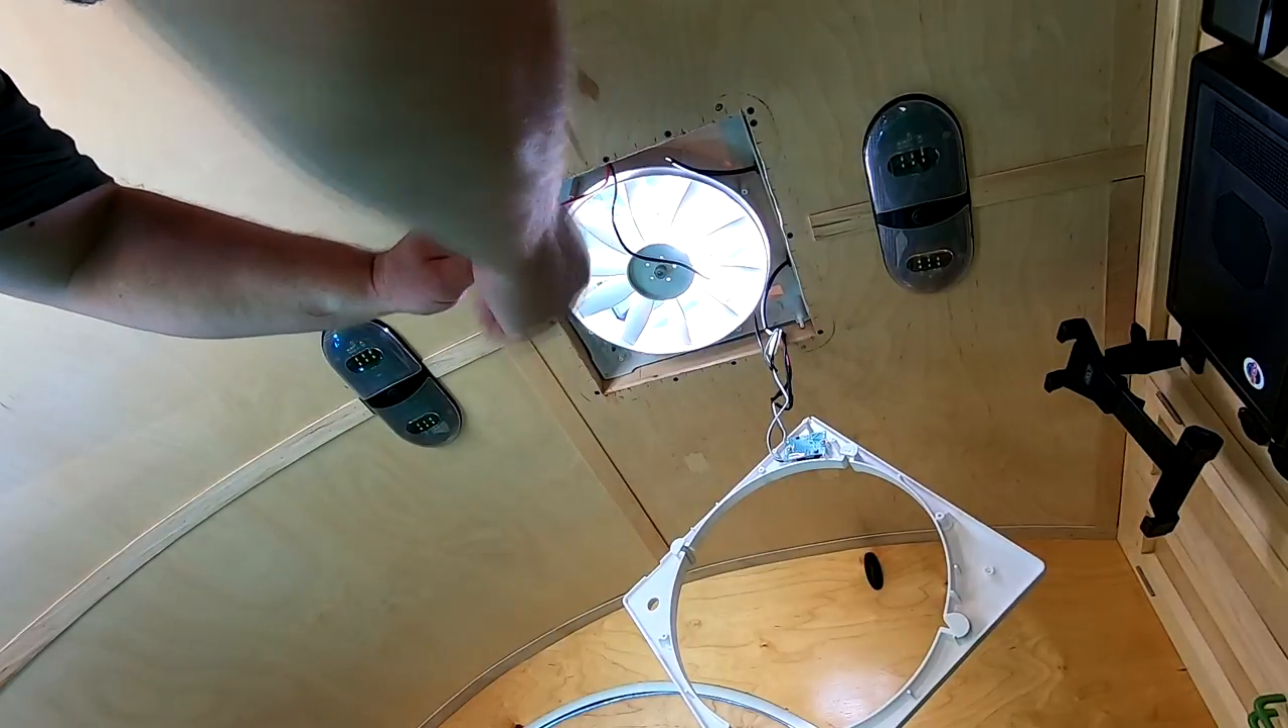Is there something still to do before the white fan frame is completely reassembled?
Yes.